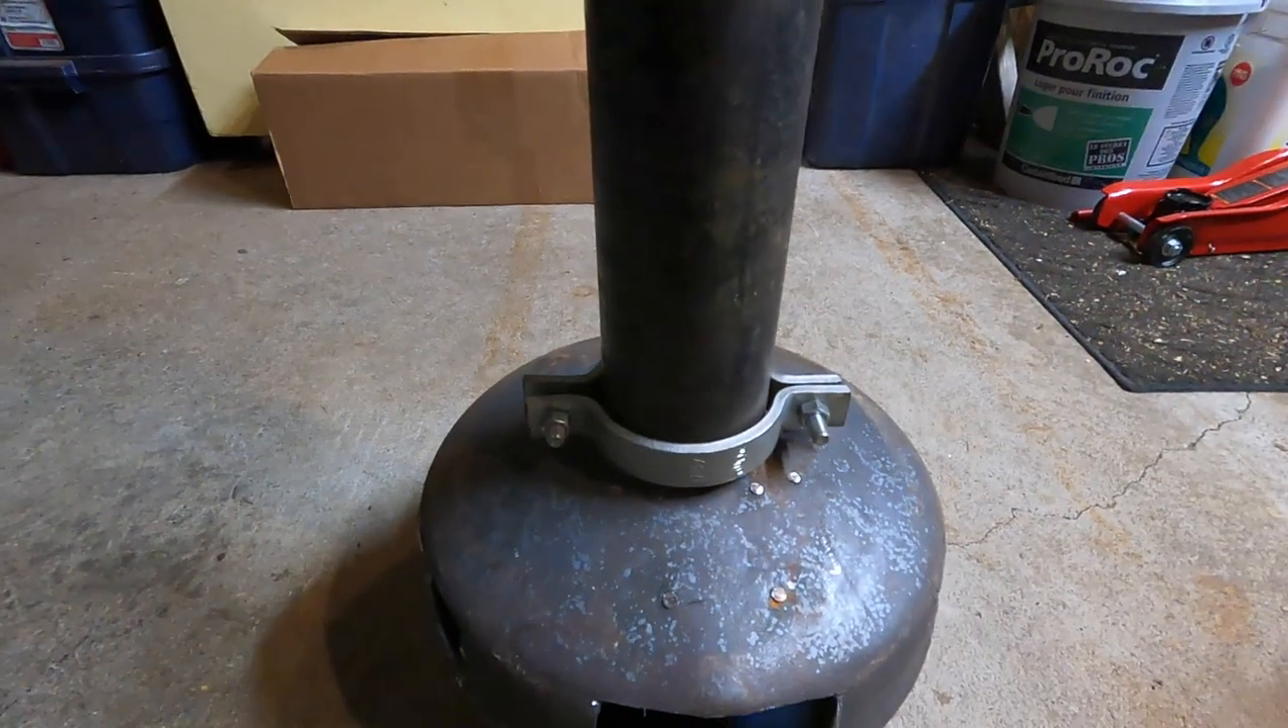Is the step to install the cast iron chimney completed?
Yes.